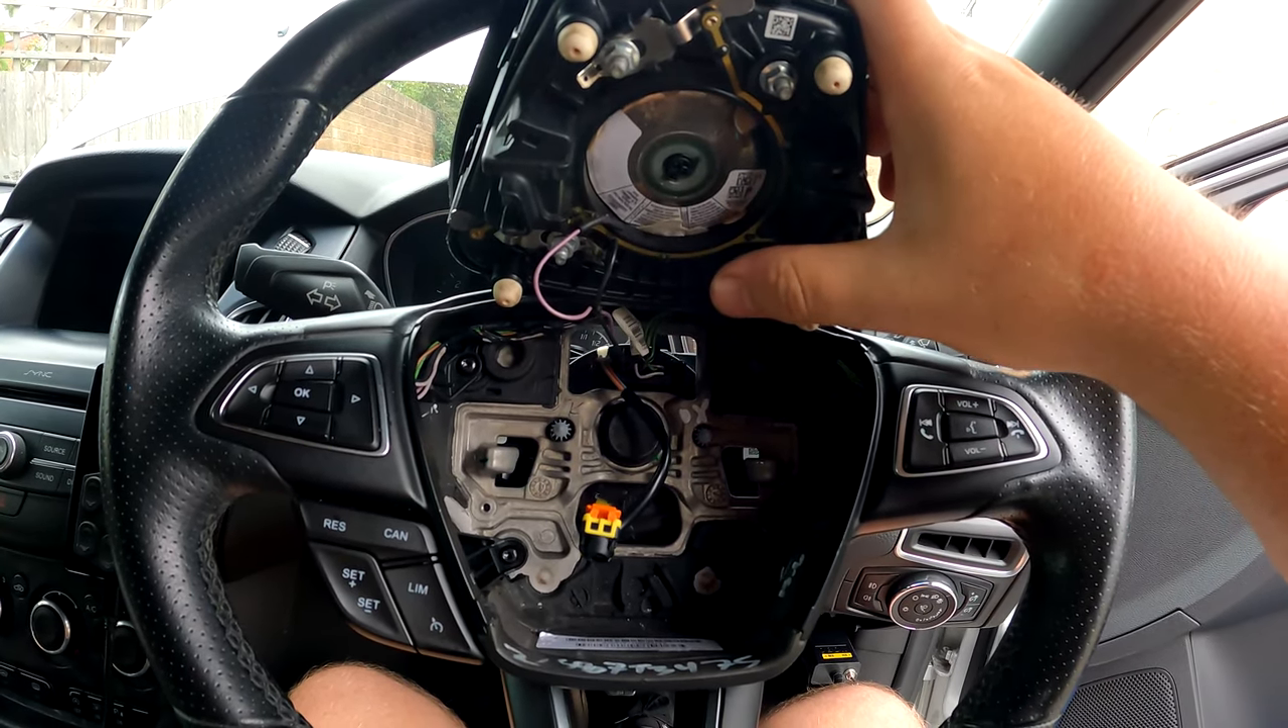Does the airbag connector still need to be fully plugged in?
Yes.